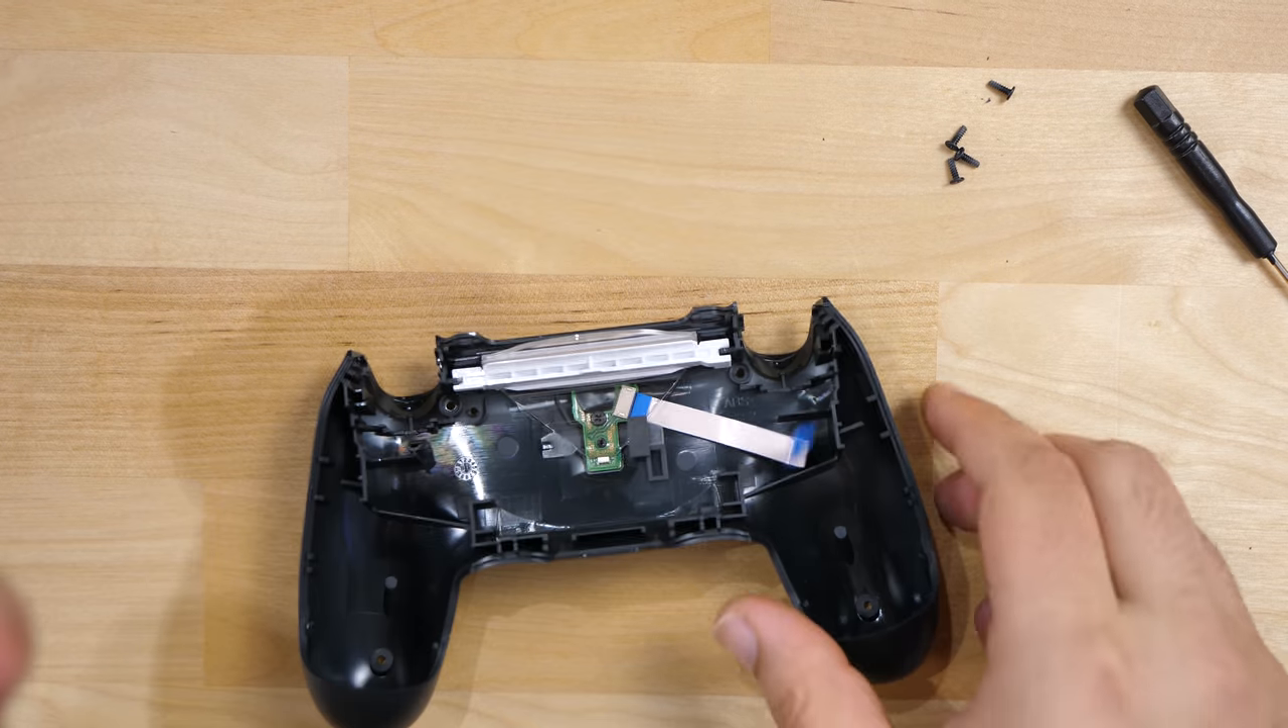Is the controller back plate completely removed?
Yes.